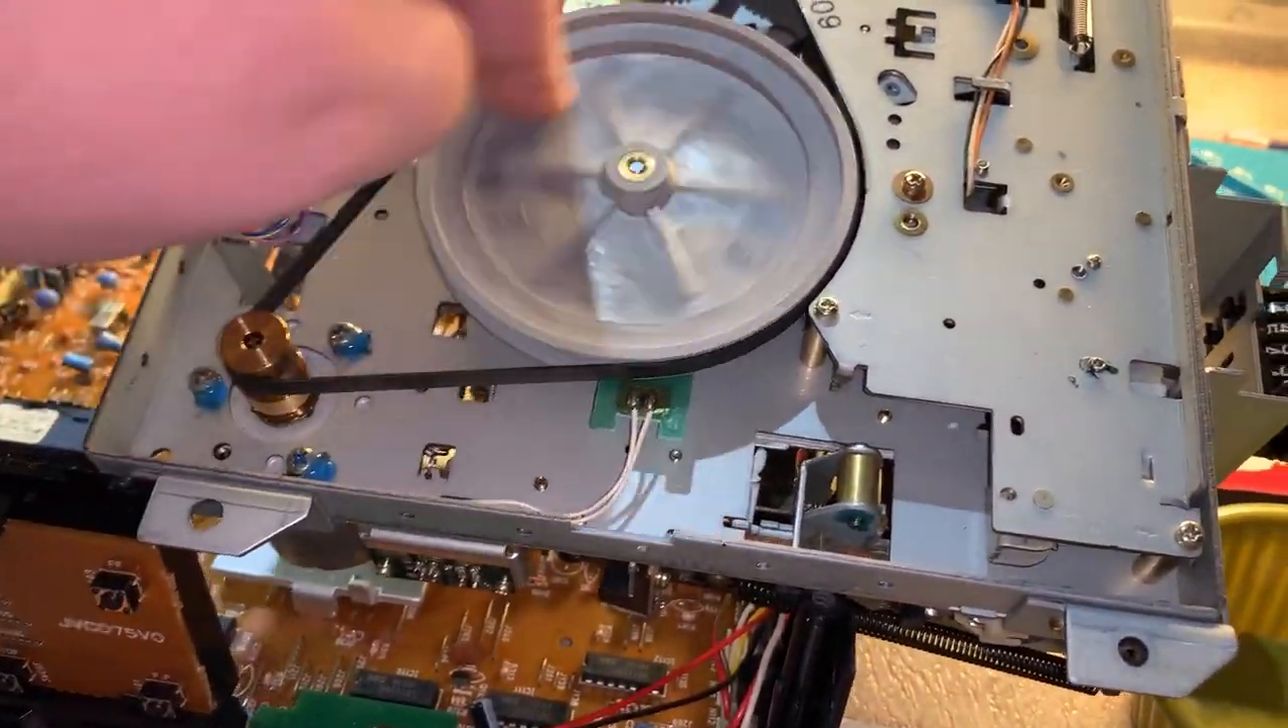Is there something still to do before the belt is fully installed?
No.